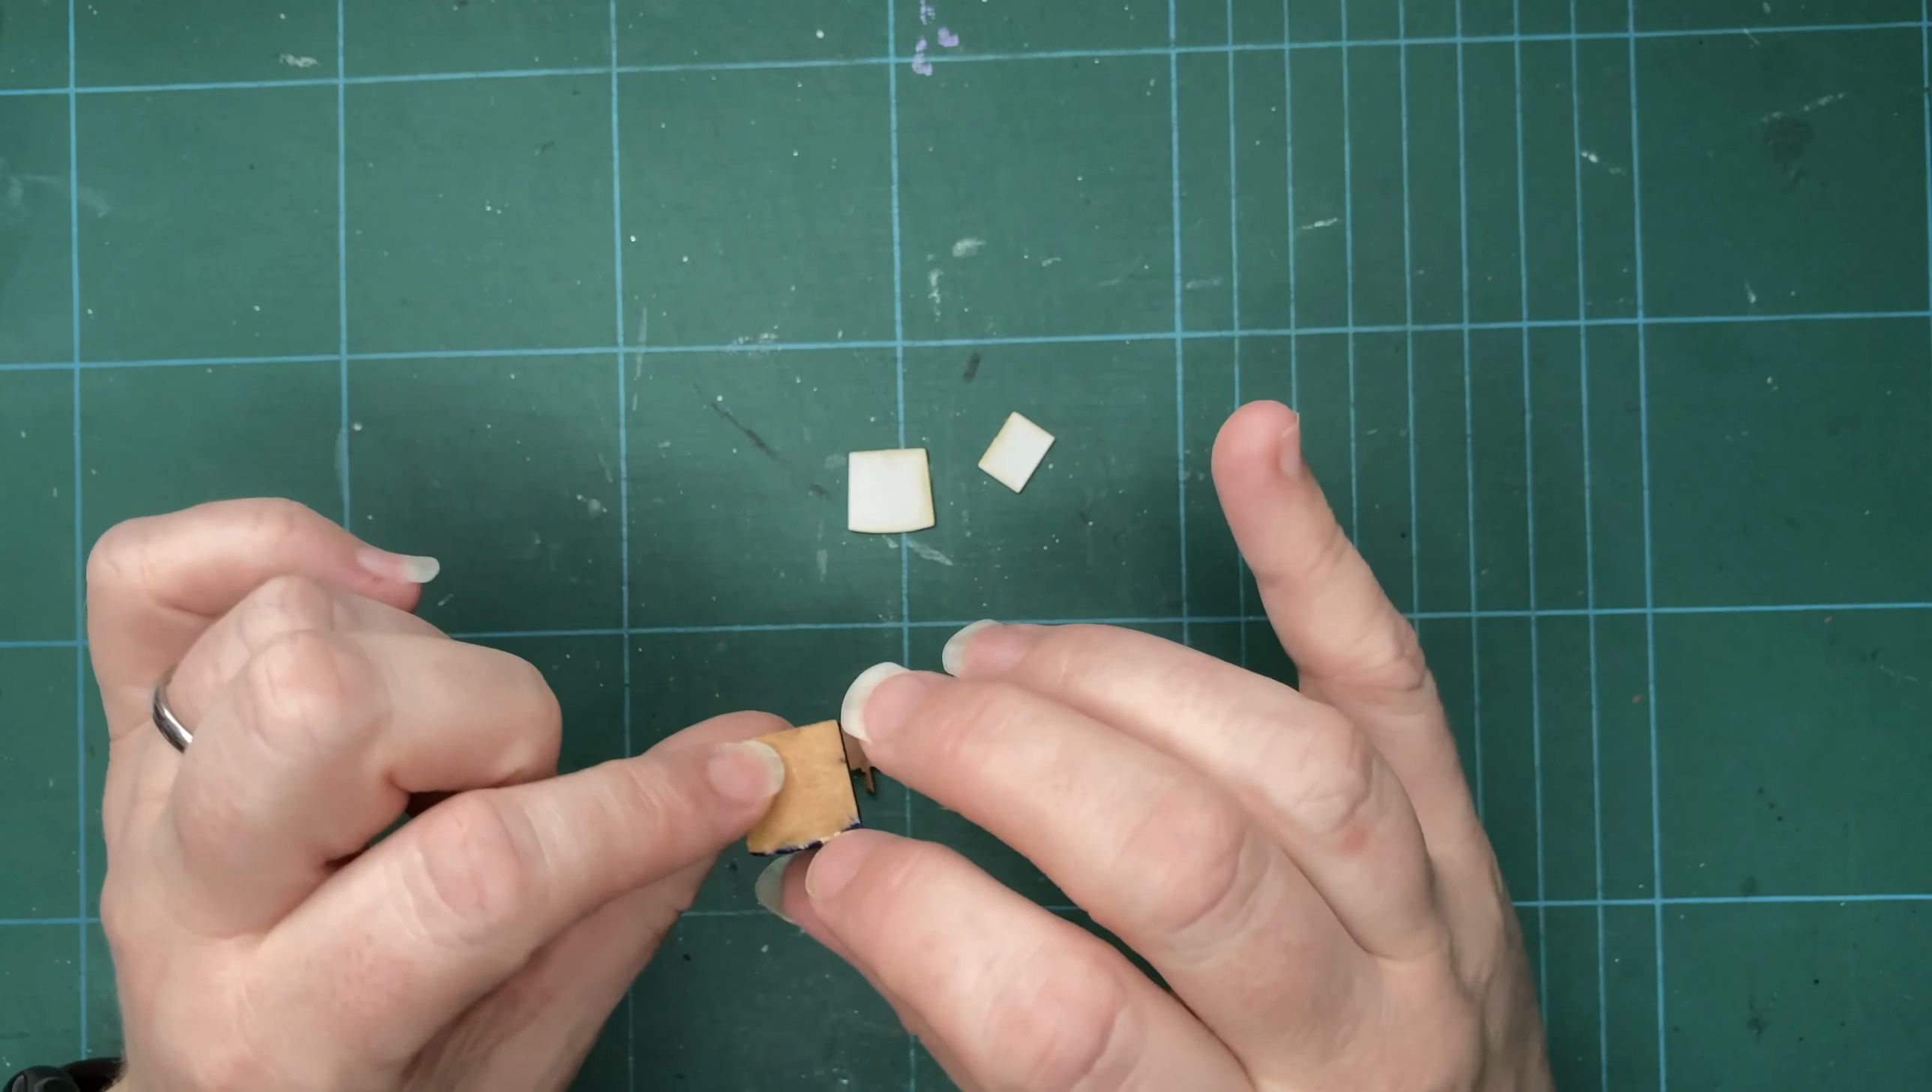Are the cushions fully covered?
No.